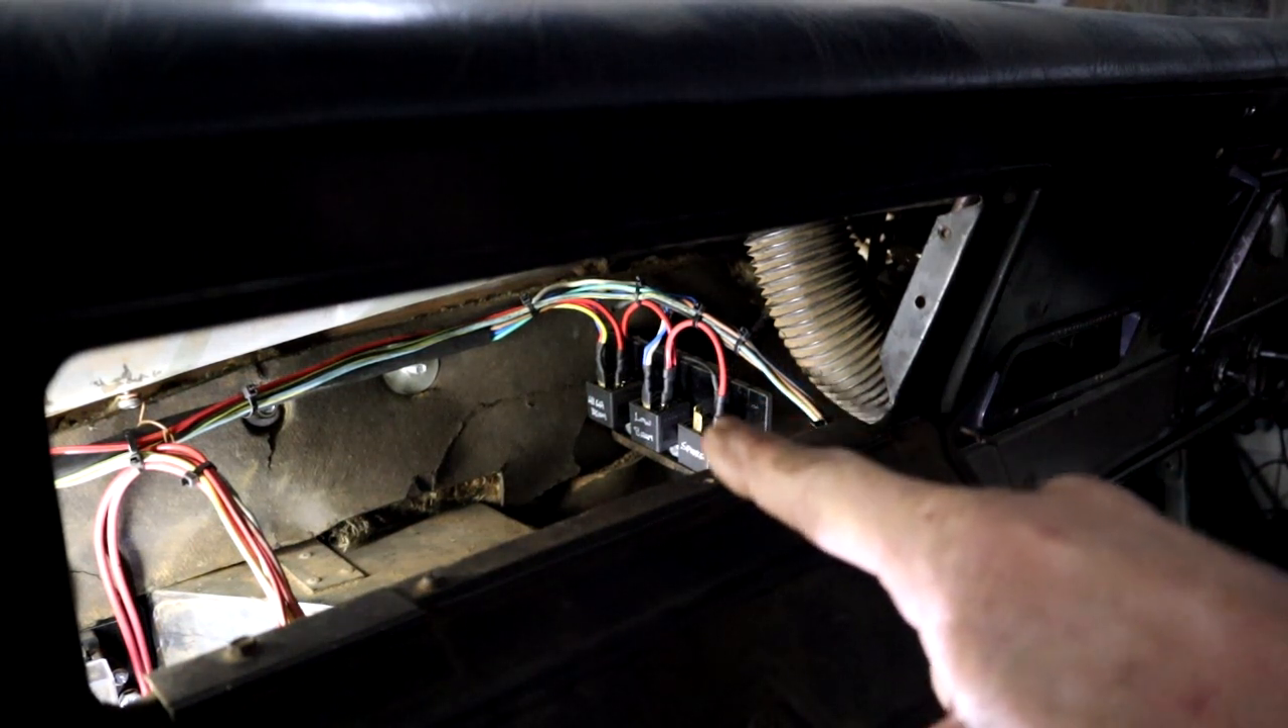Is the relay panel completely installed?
Yes.